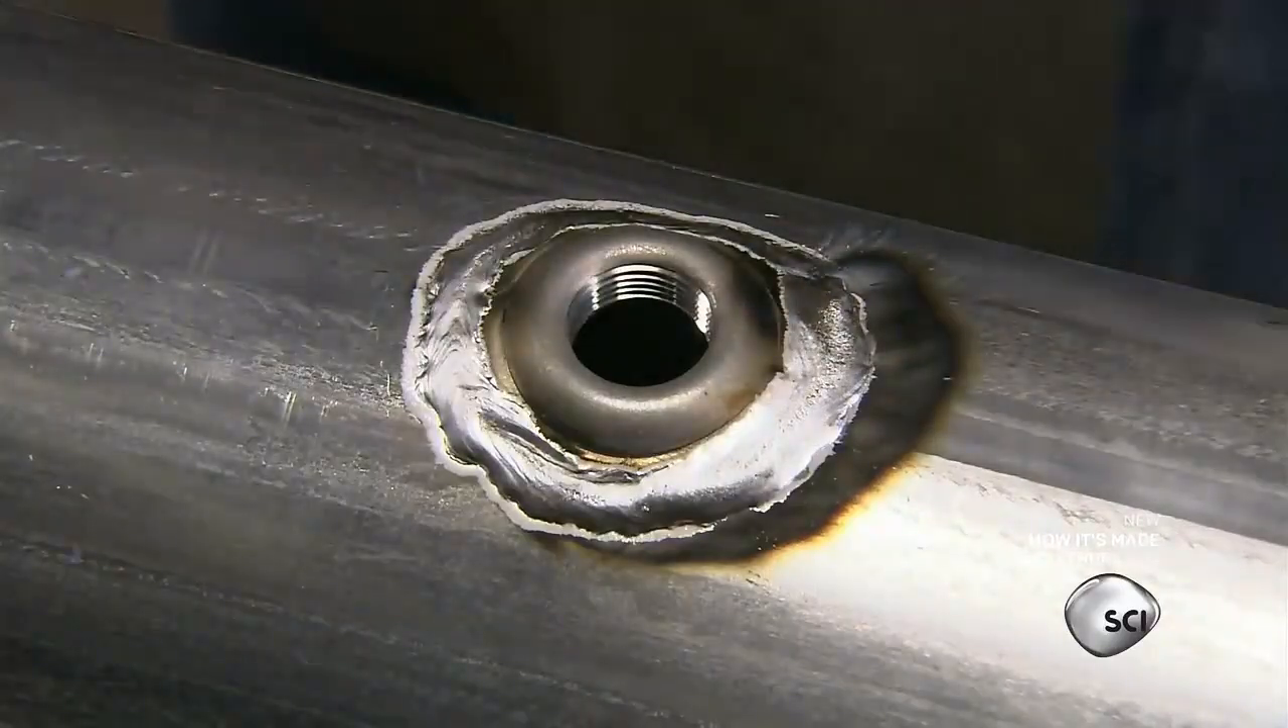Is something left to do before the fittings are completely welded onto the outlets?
No.